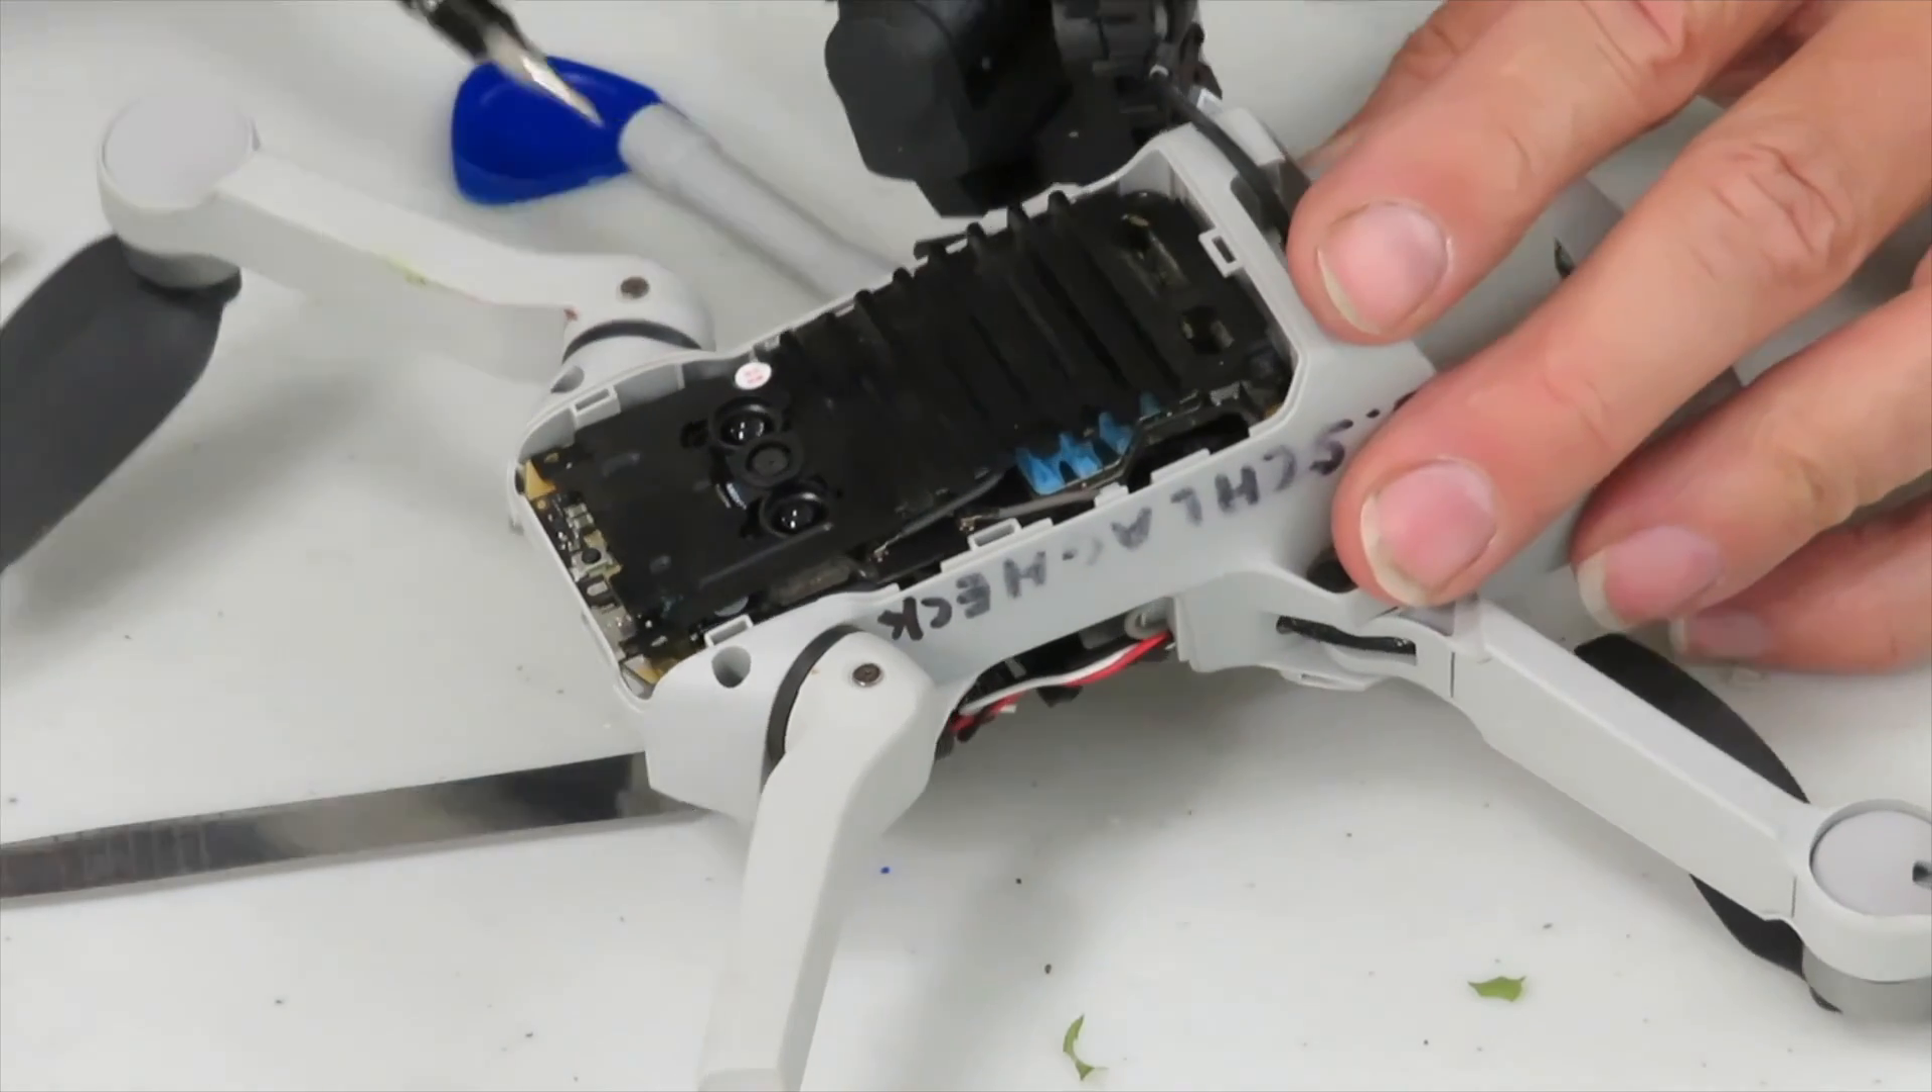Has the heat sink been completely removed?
No.